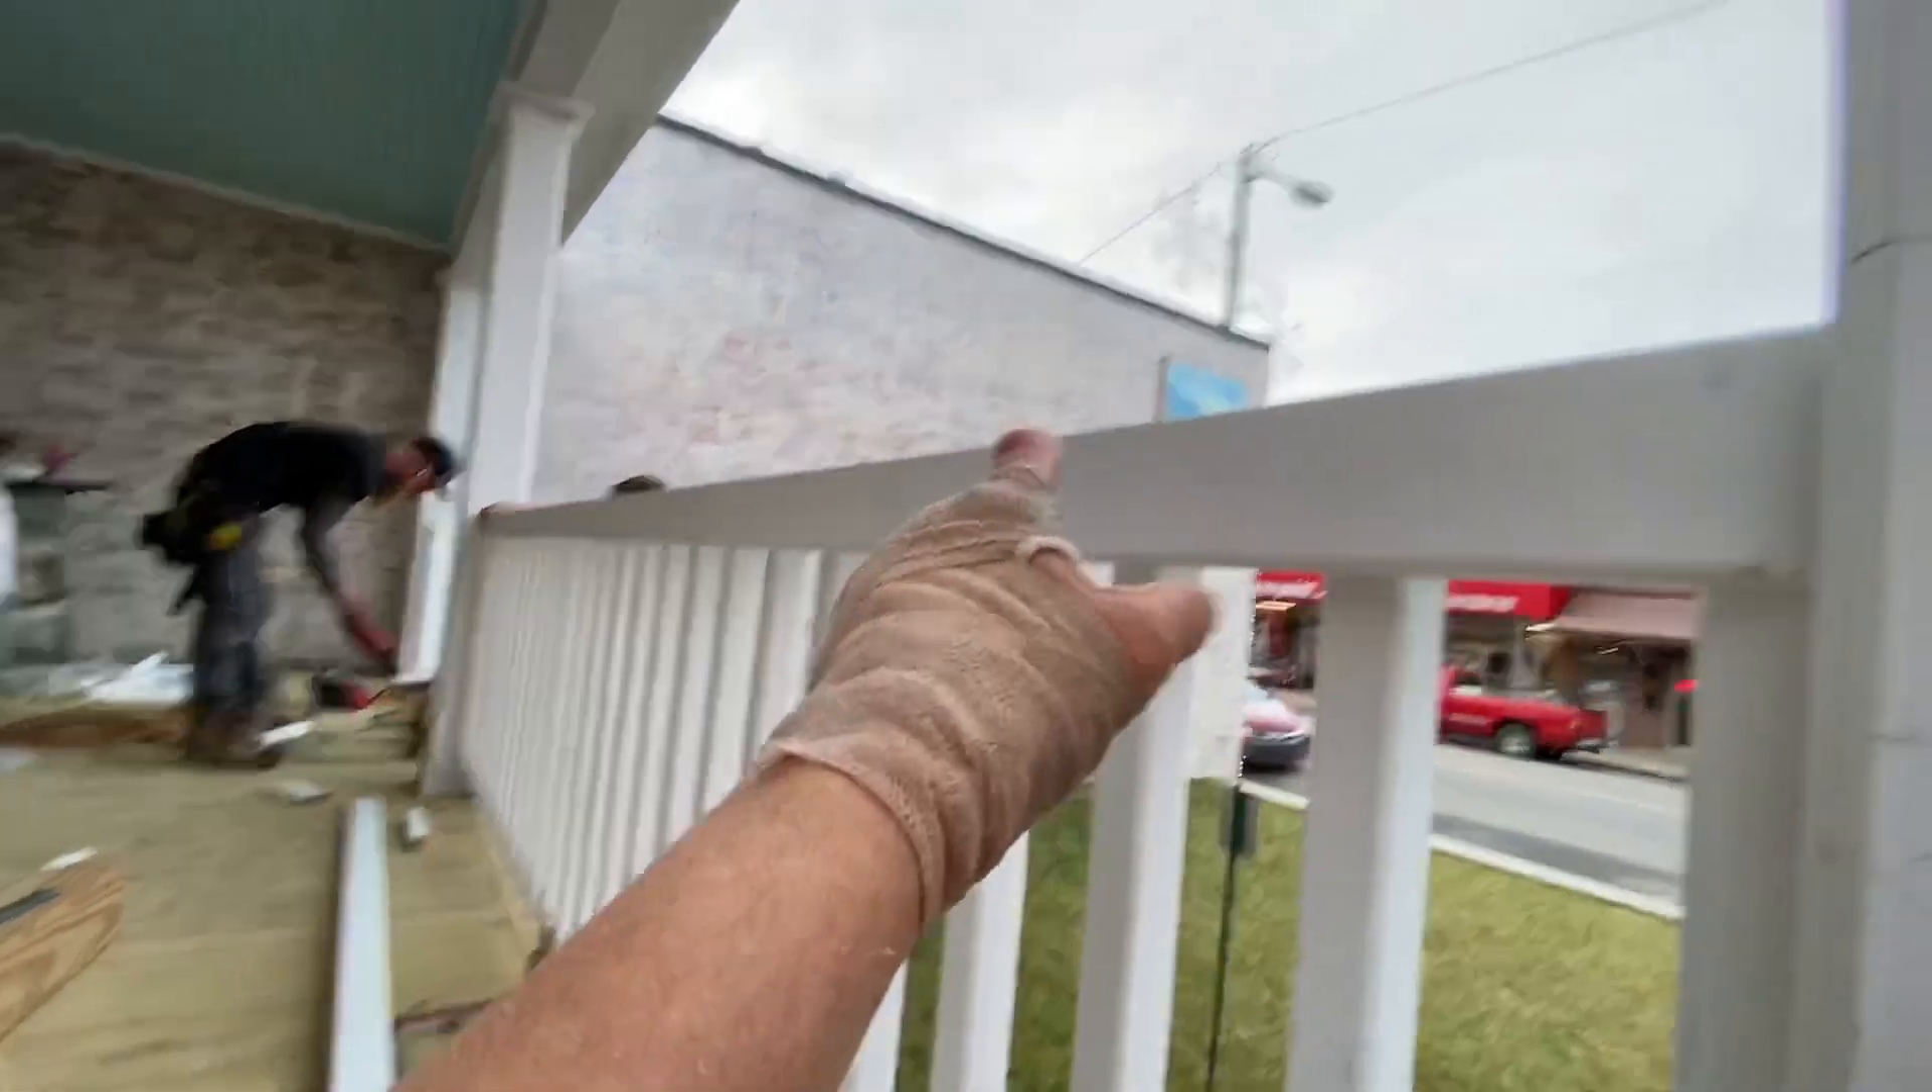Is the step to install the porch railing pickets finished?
Yes.